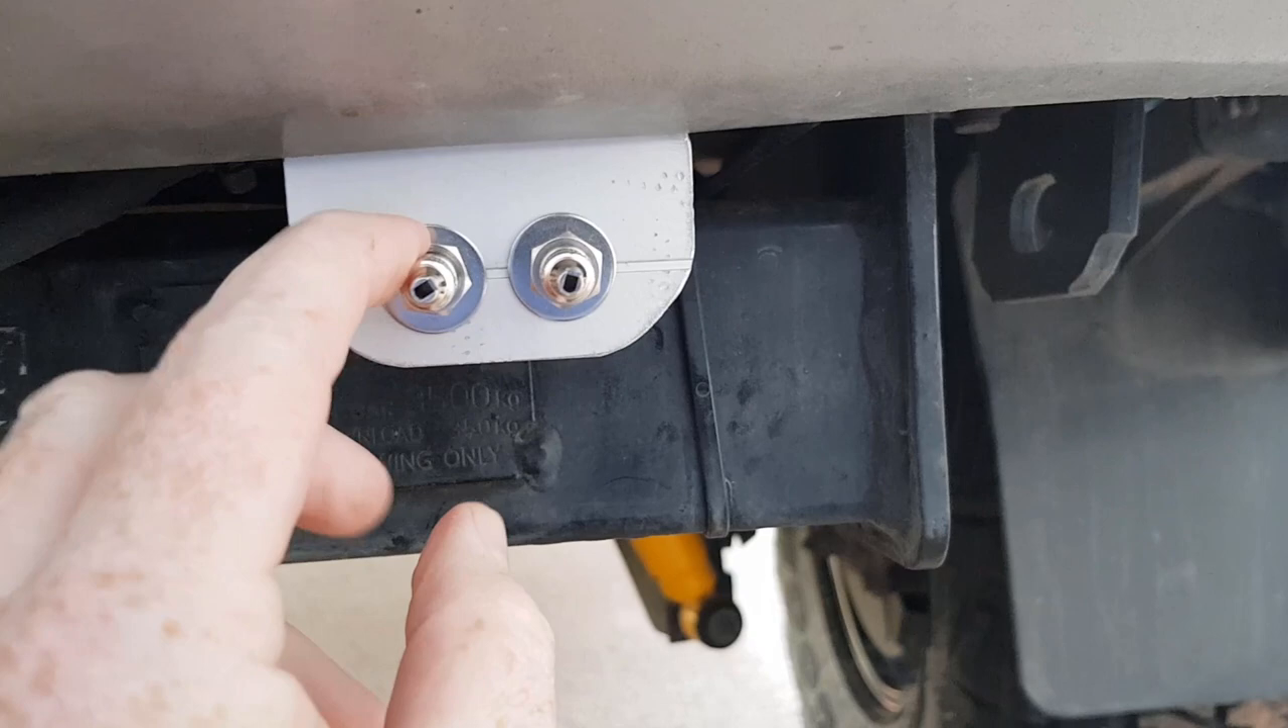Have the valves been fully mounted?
Yes.